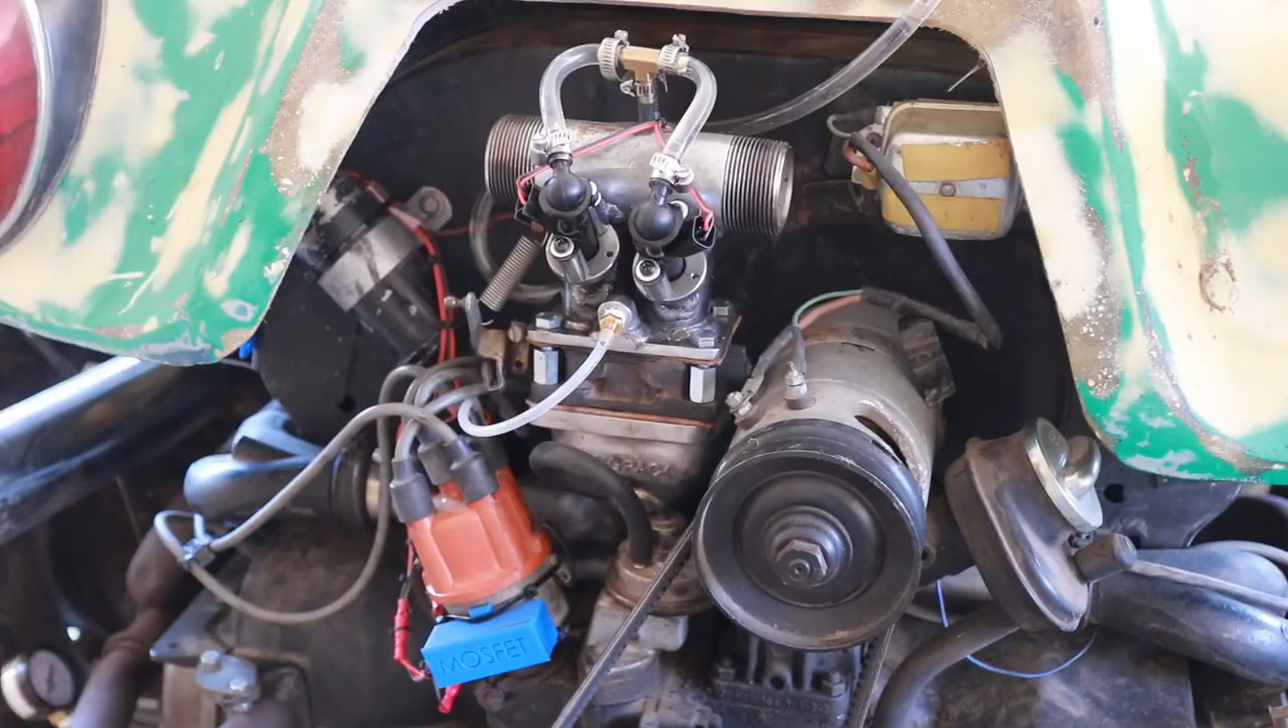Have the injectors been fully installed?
Yes.